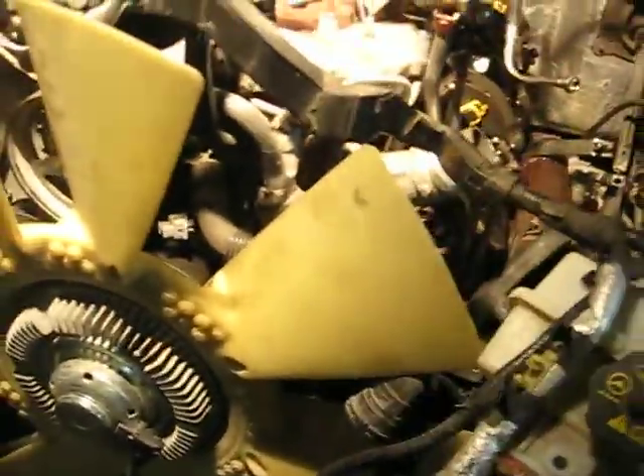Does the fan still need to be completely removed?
Yes.